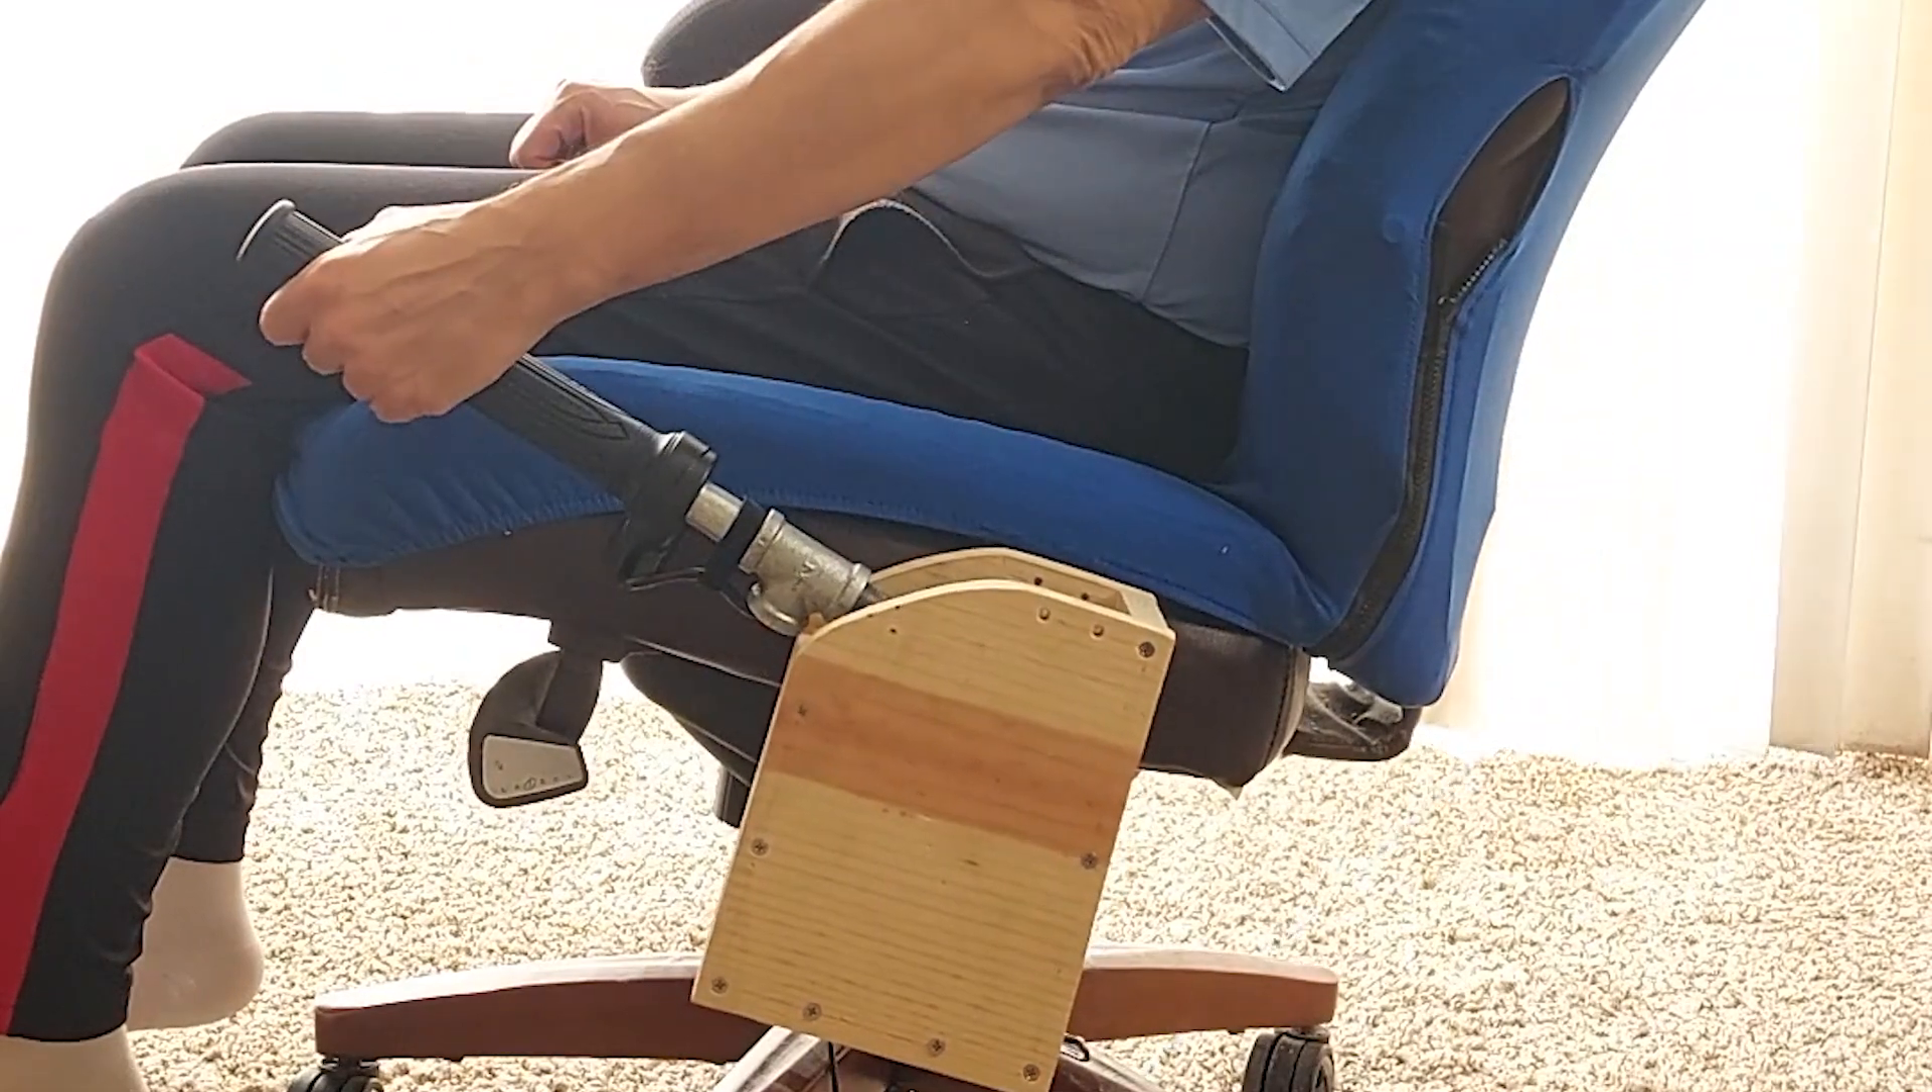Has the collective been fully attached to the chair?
Yes.